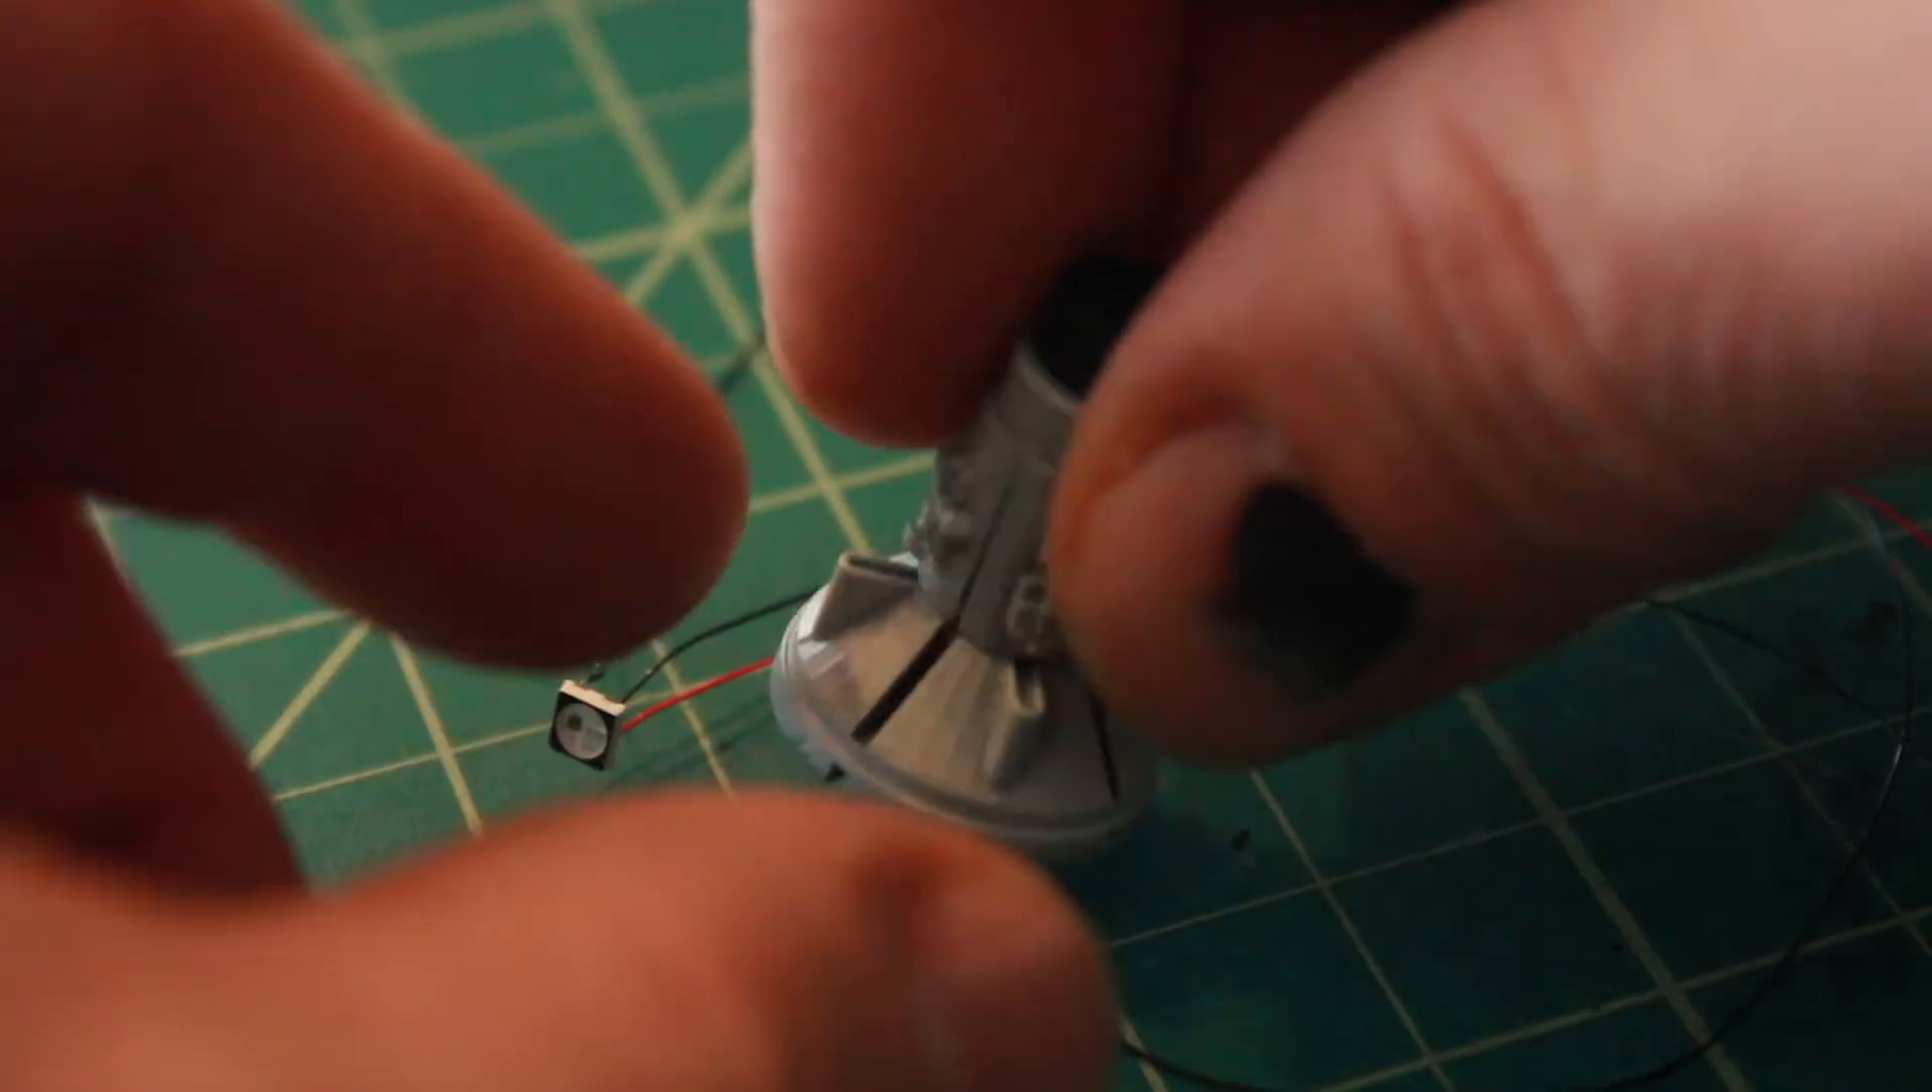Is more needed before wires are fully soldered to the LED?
No.